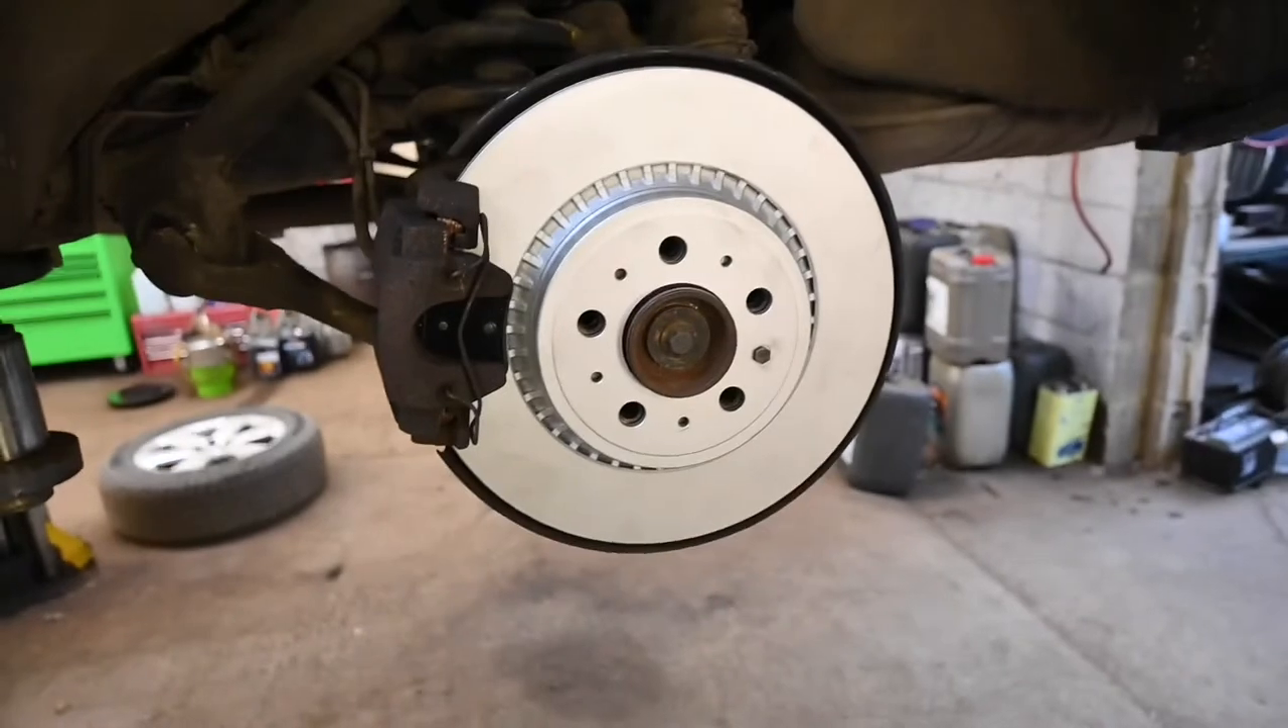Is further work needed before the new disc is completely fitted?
No.